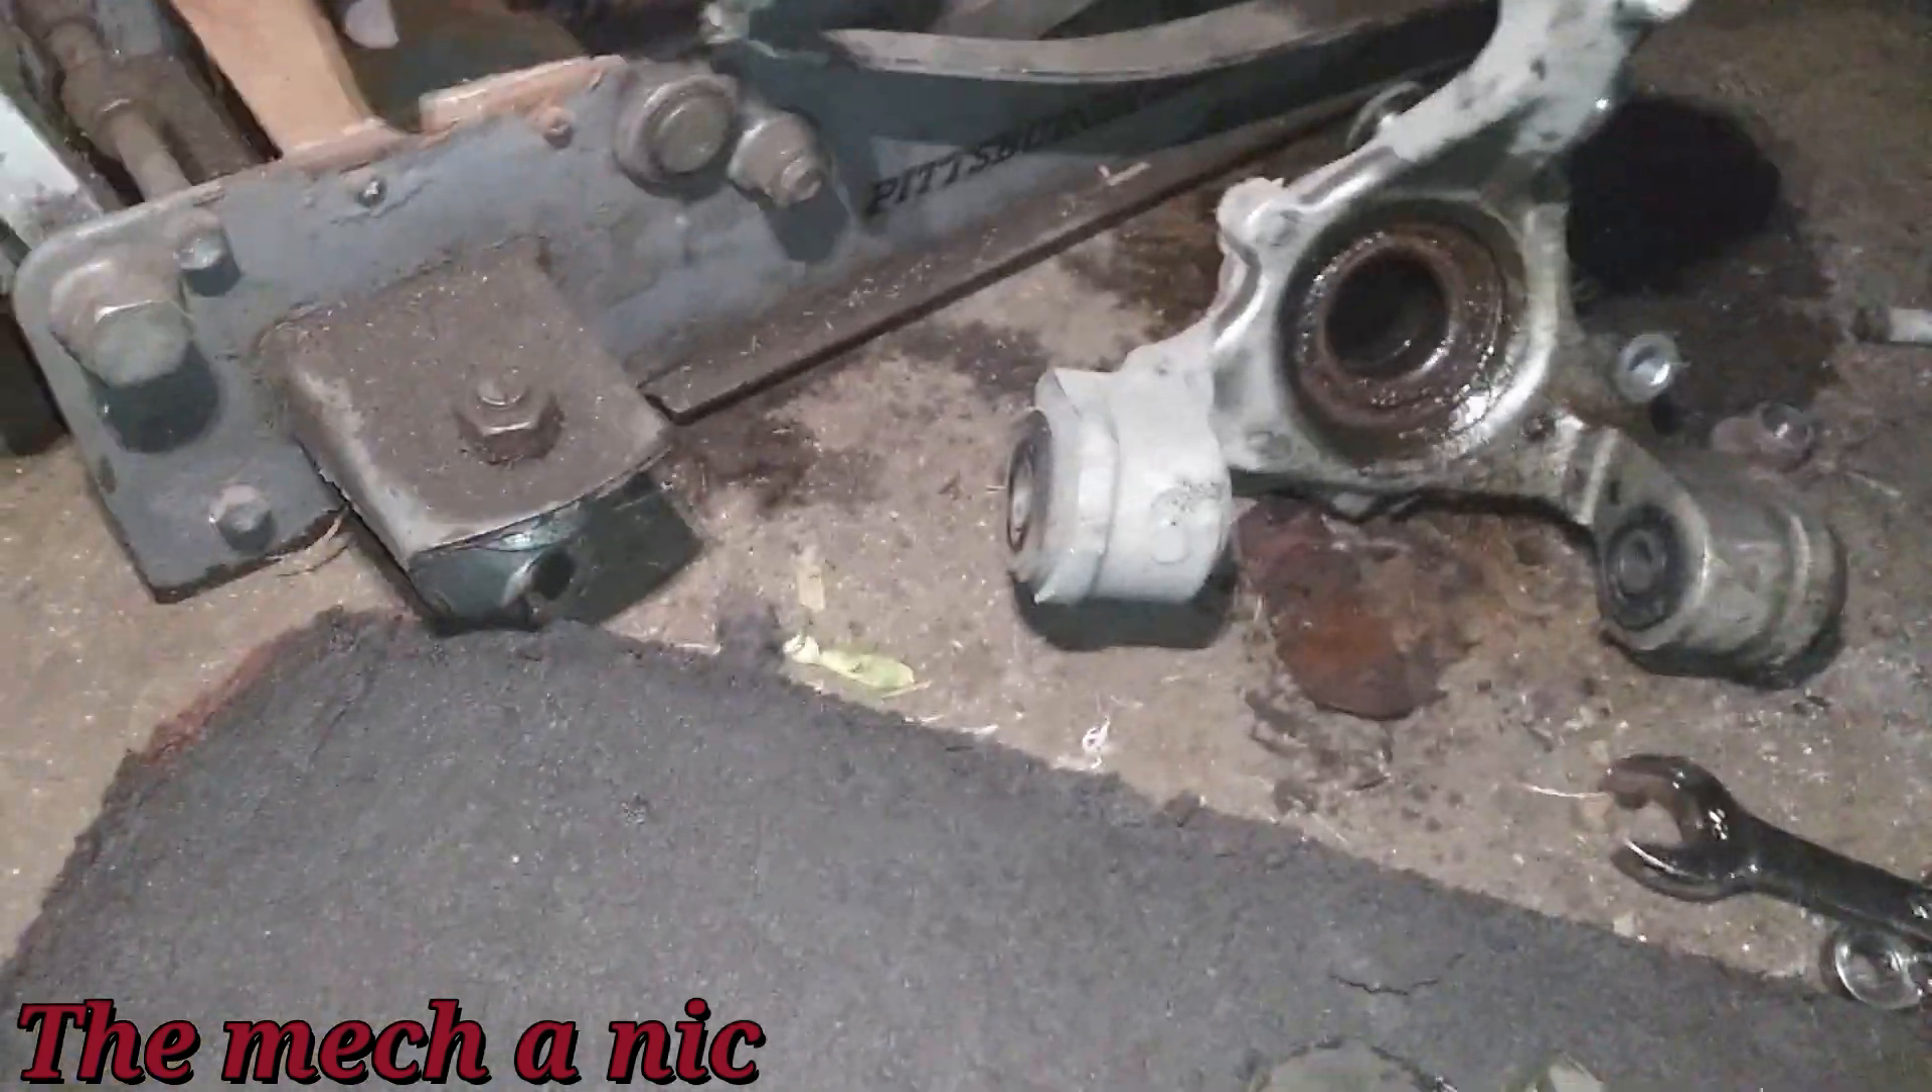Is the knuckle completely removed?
Yes.